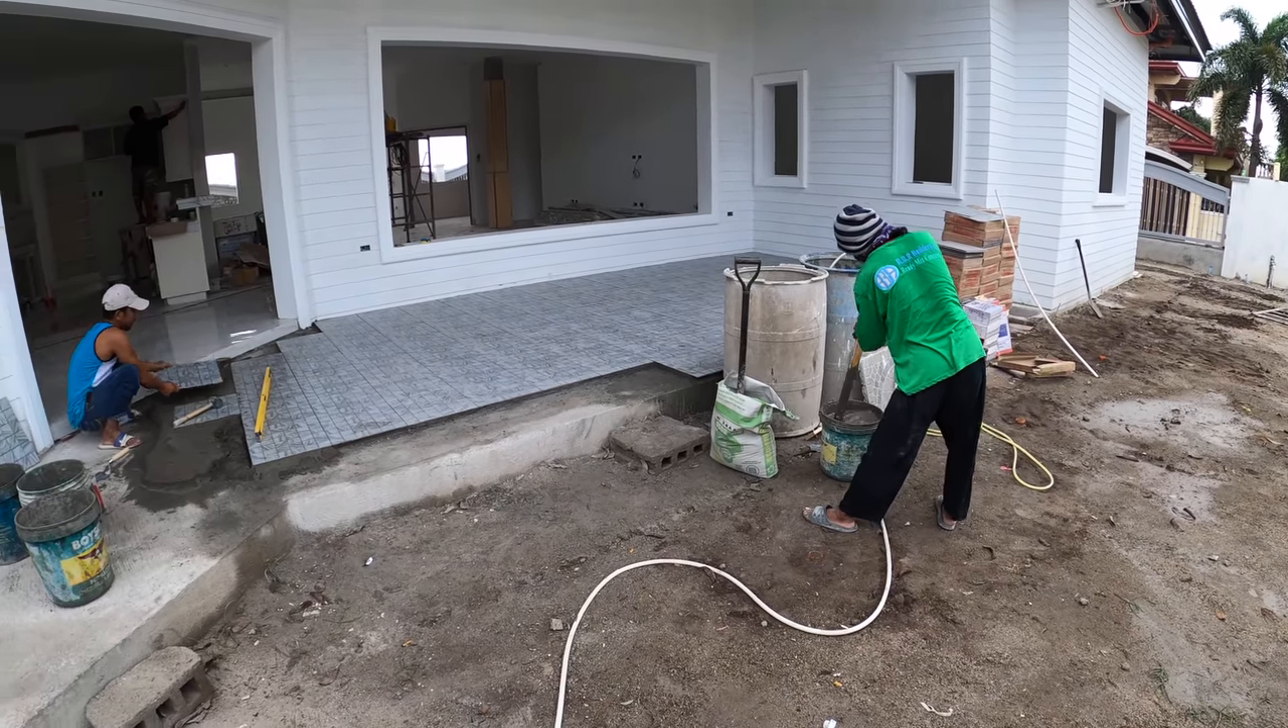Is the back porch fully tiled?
No.